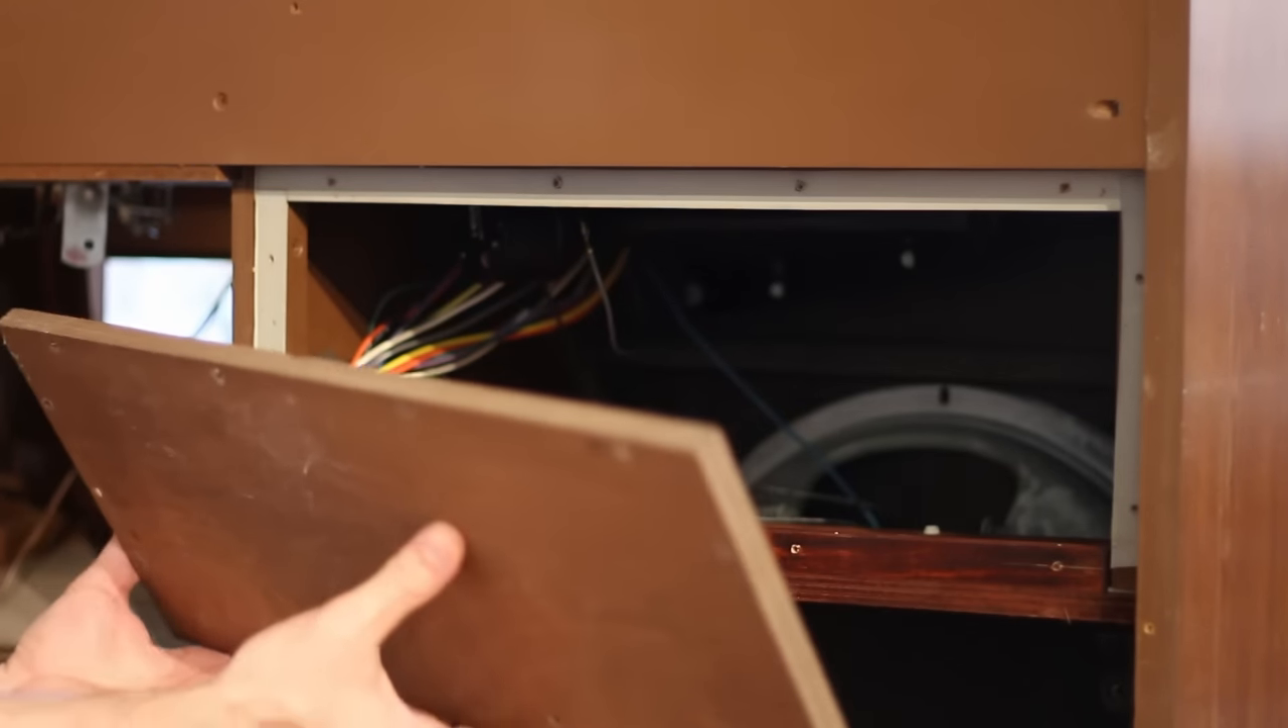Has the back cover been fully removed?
Yes.